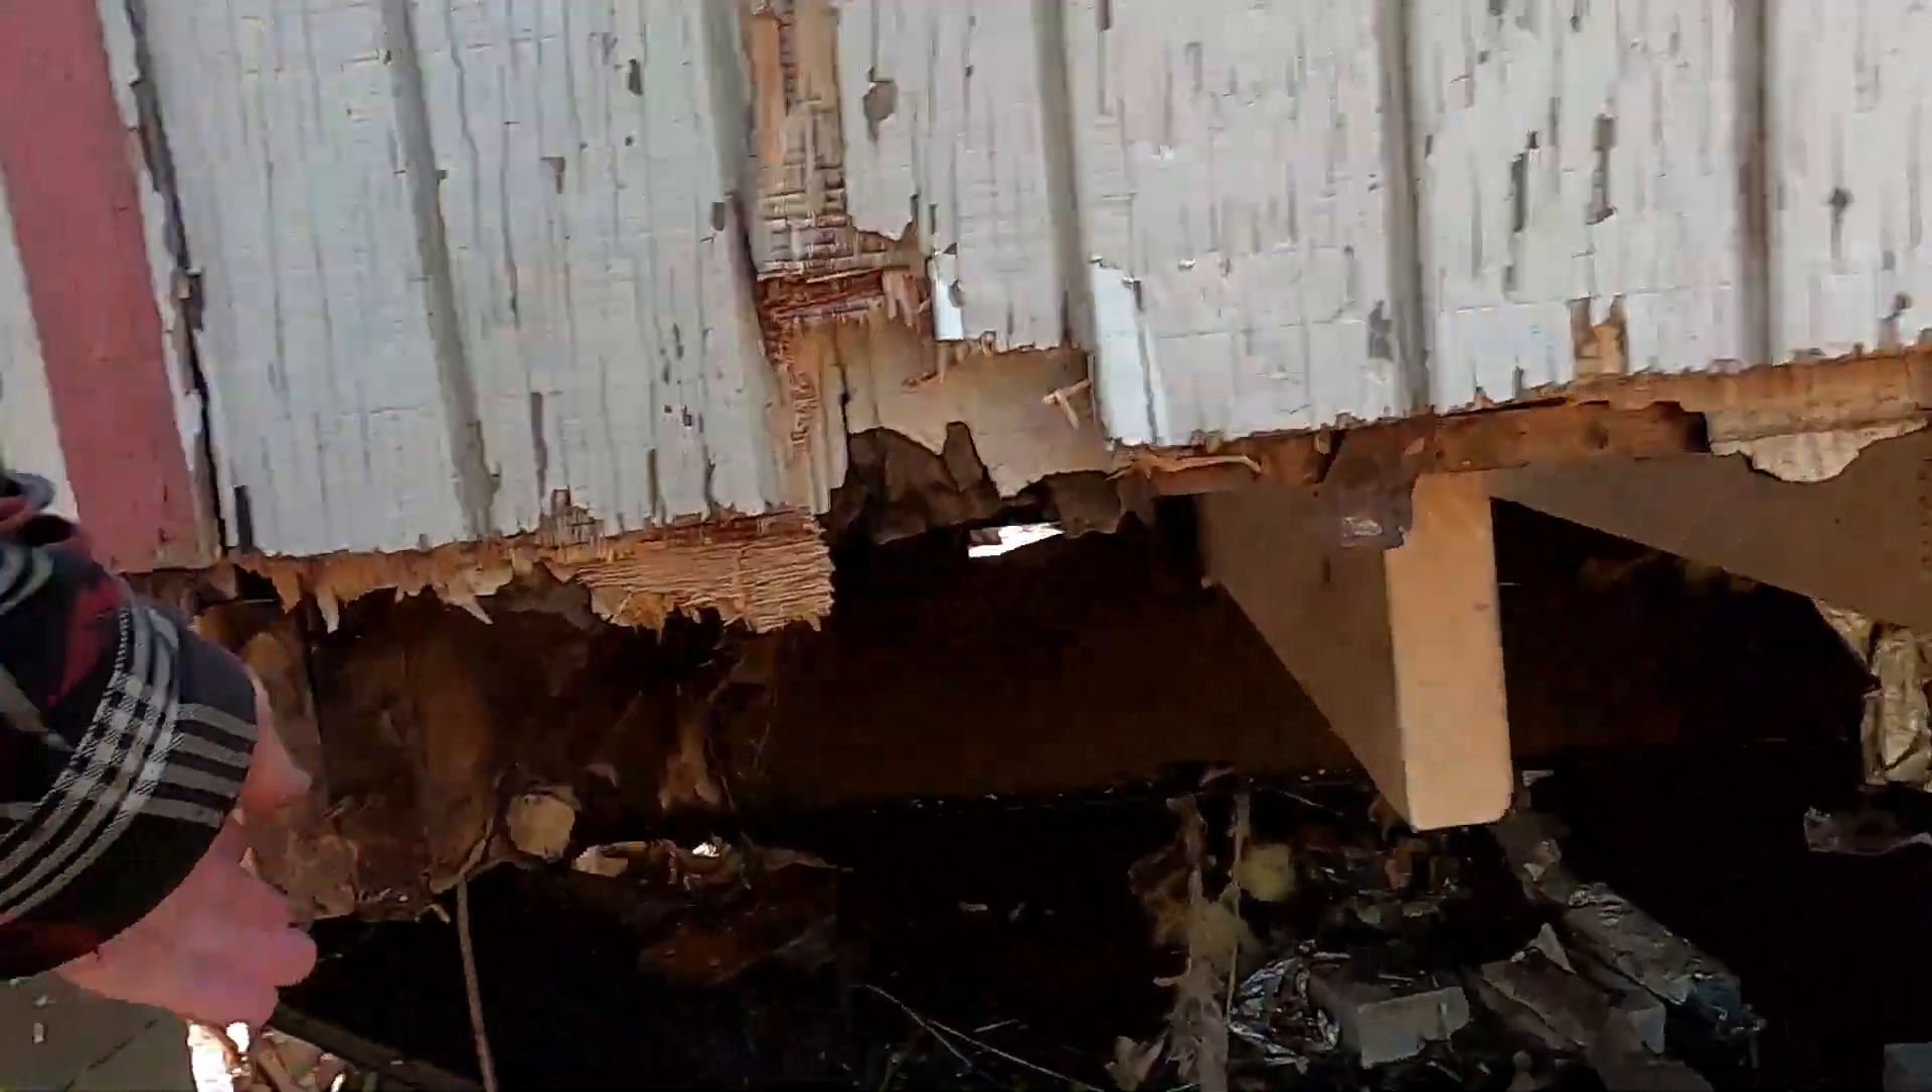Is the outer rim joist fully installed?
No.